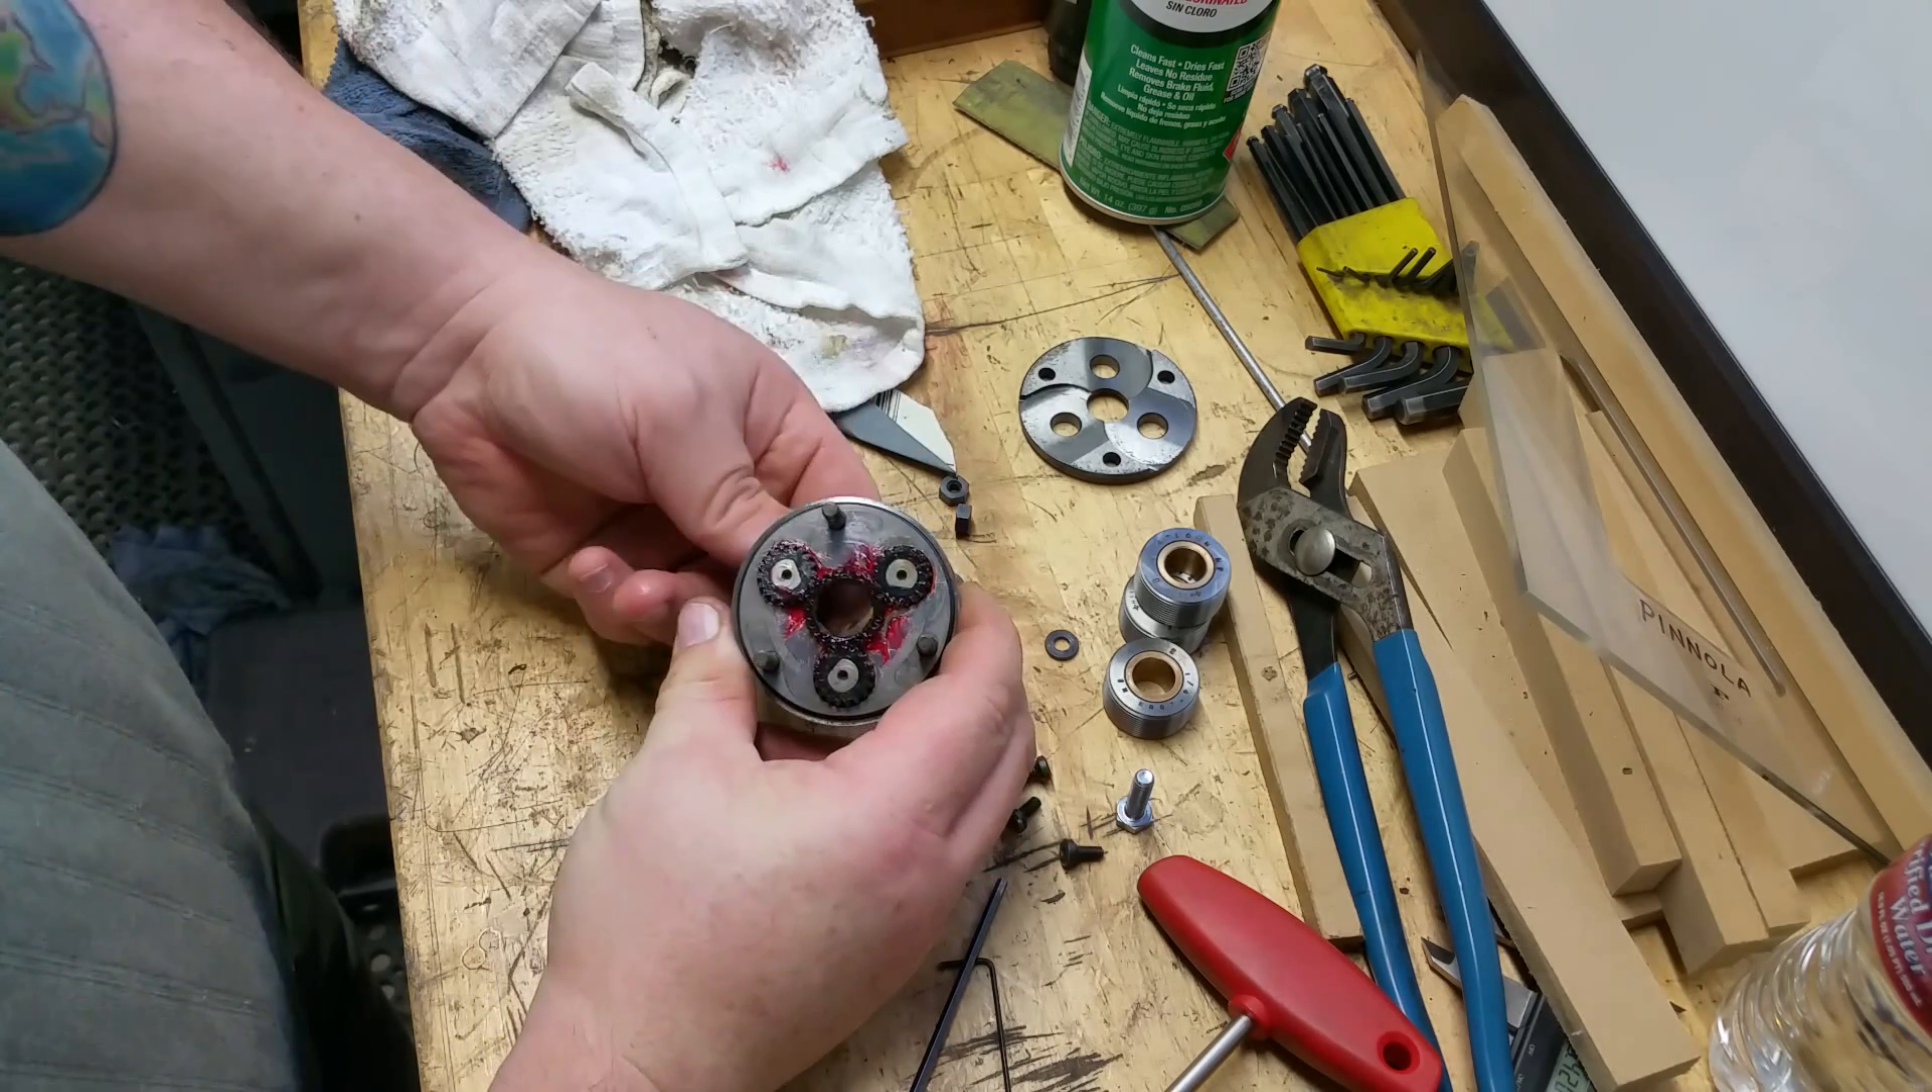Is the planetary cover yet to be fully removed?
No.